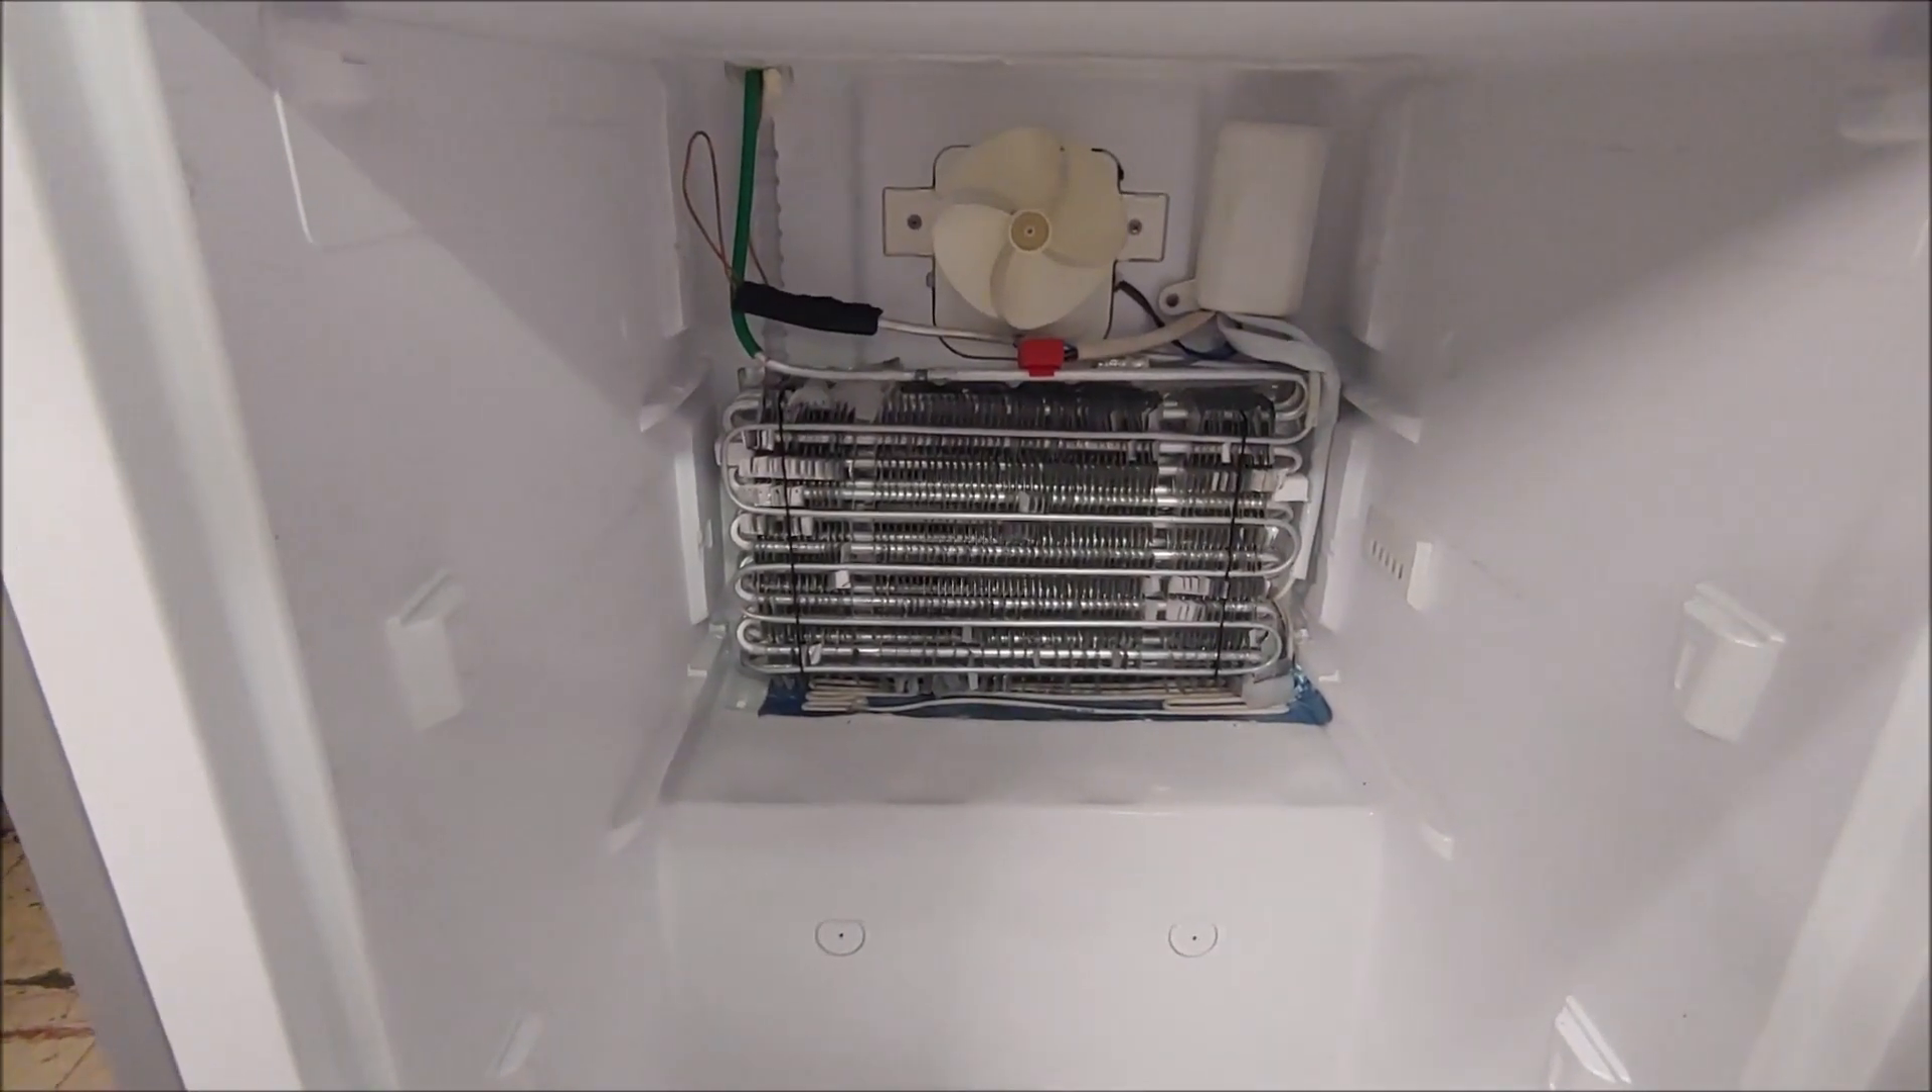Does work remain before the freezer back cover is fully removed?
No.